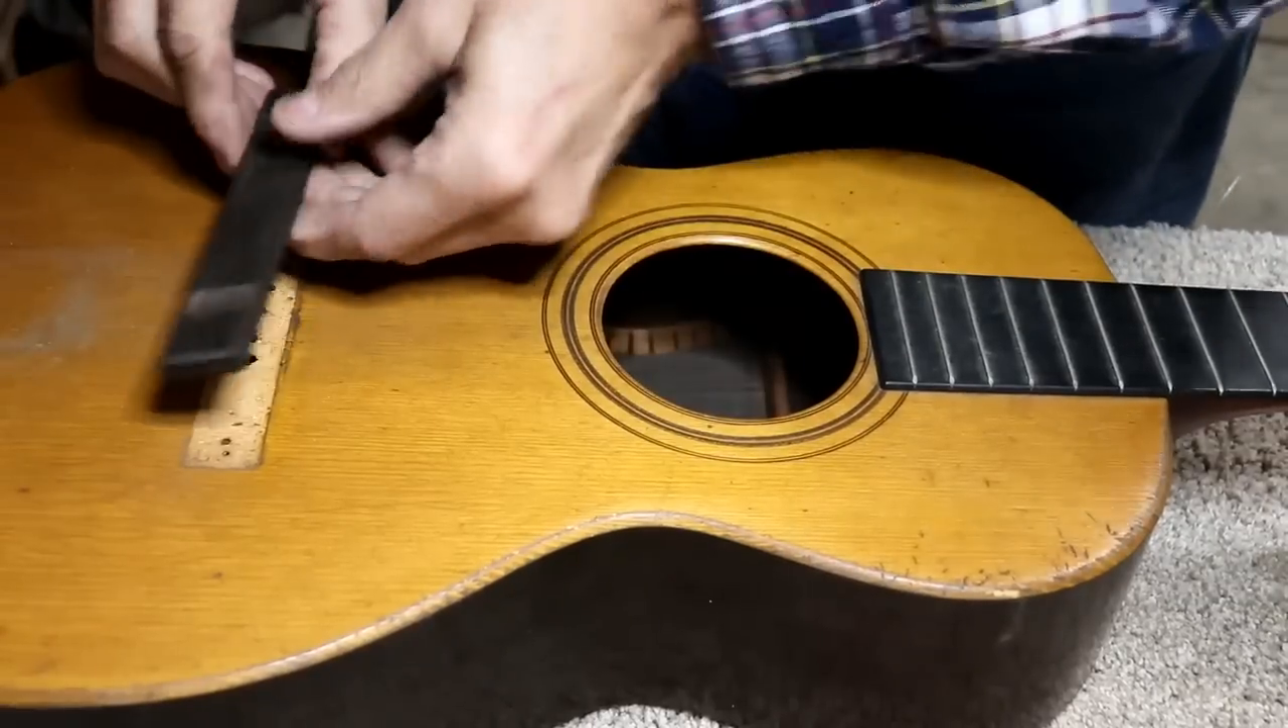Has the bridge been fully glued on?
No.